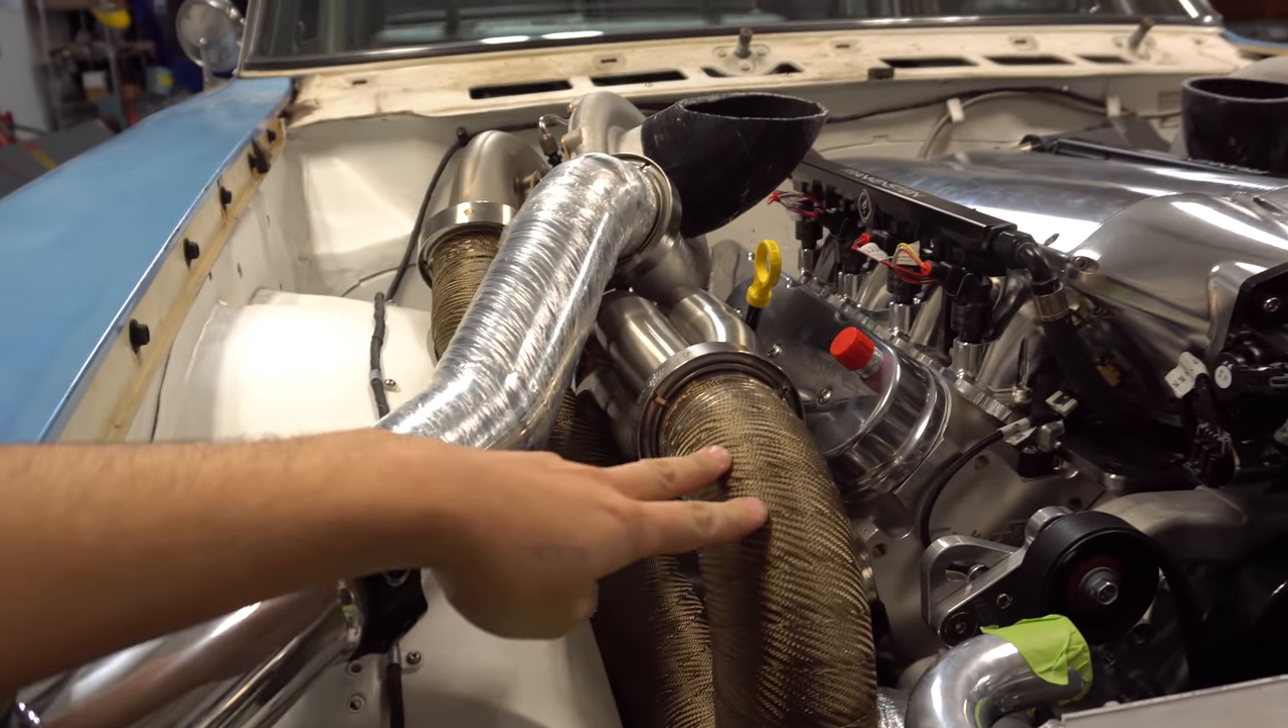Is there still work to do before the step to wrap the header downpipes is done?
No.